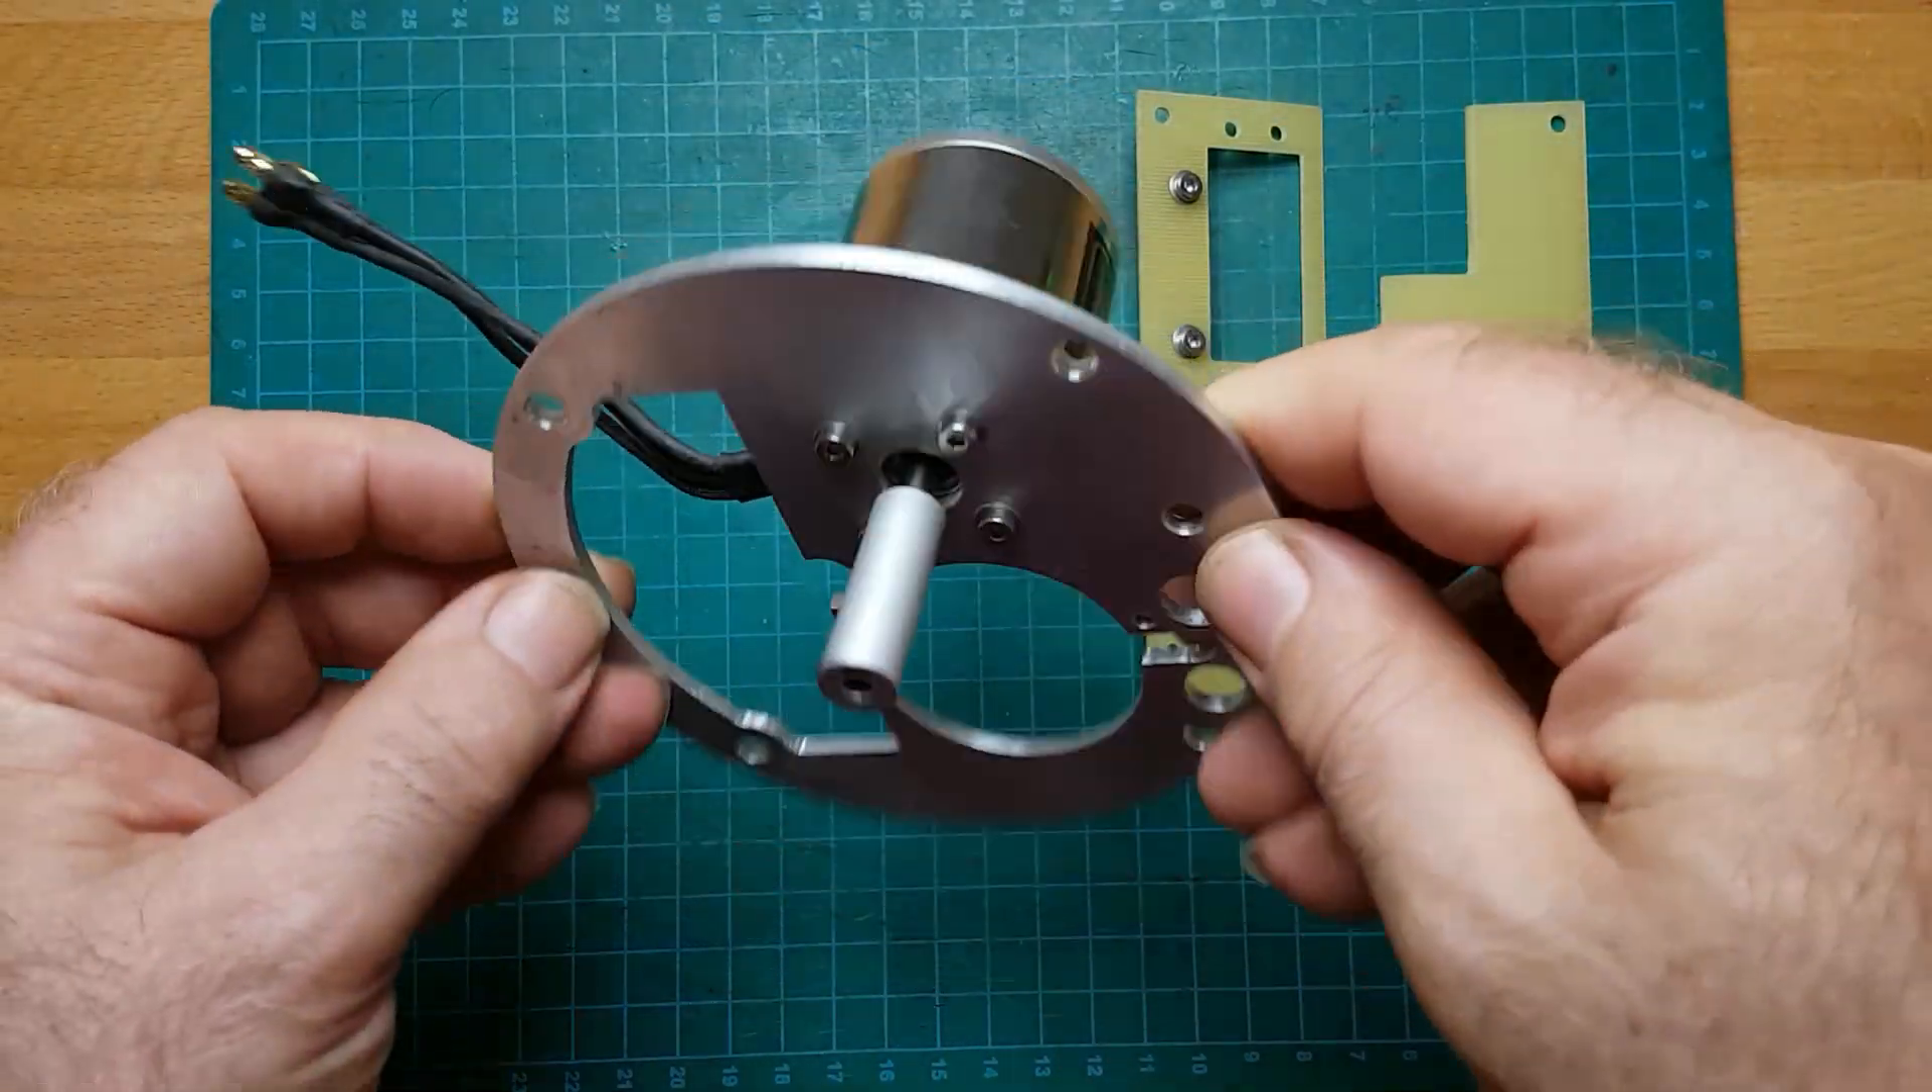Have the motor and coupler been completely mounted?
Yes.